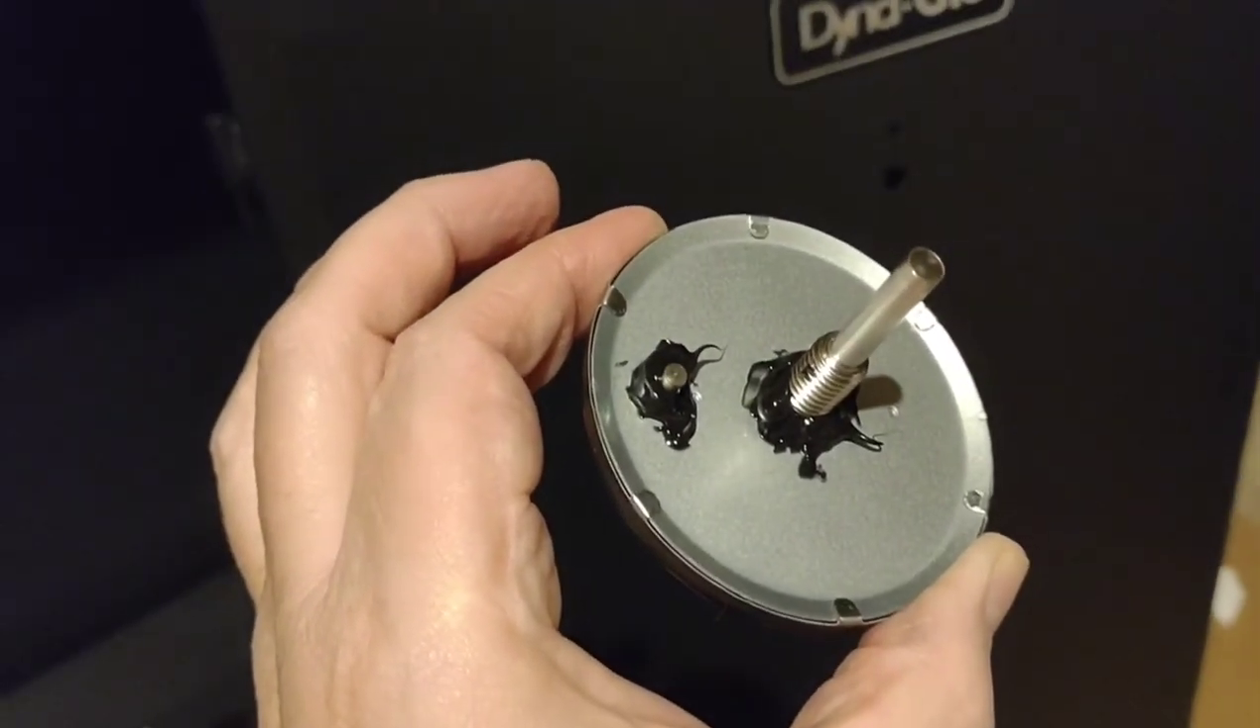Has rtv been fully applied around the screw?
Yes.